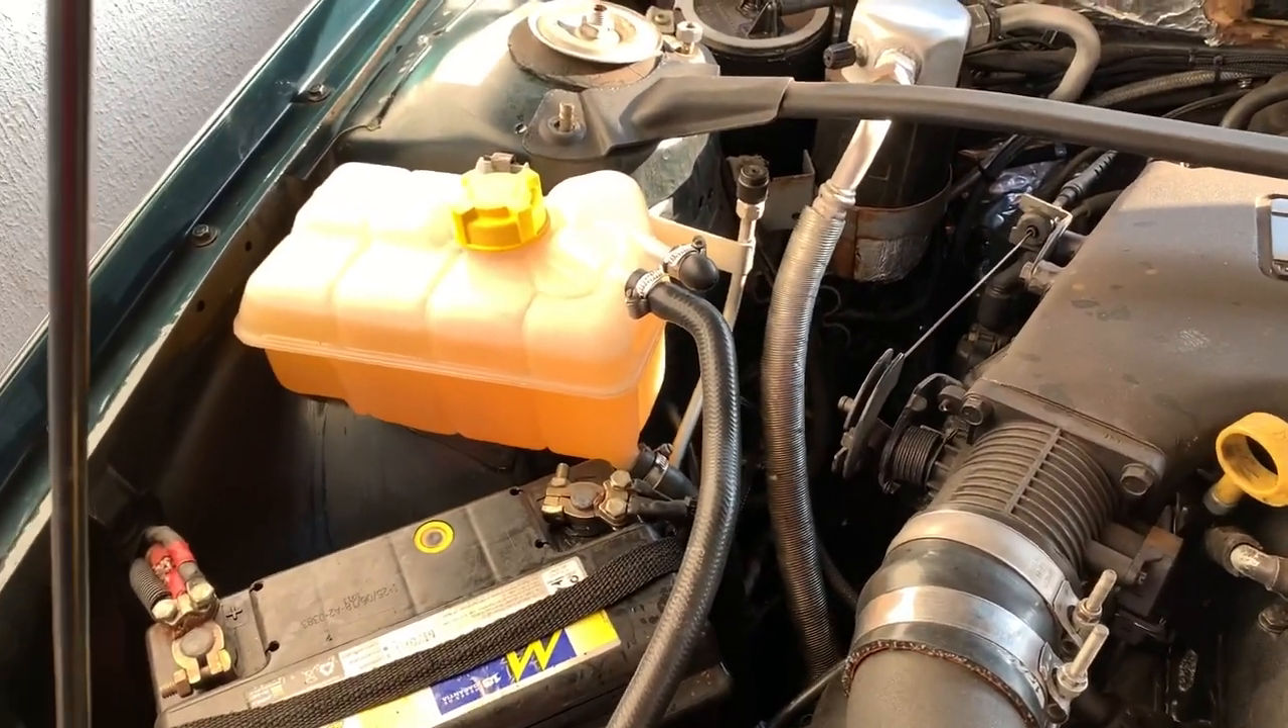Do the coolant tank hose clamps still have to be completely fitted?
No.